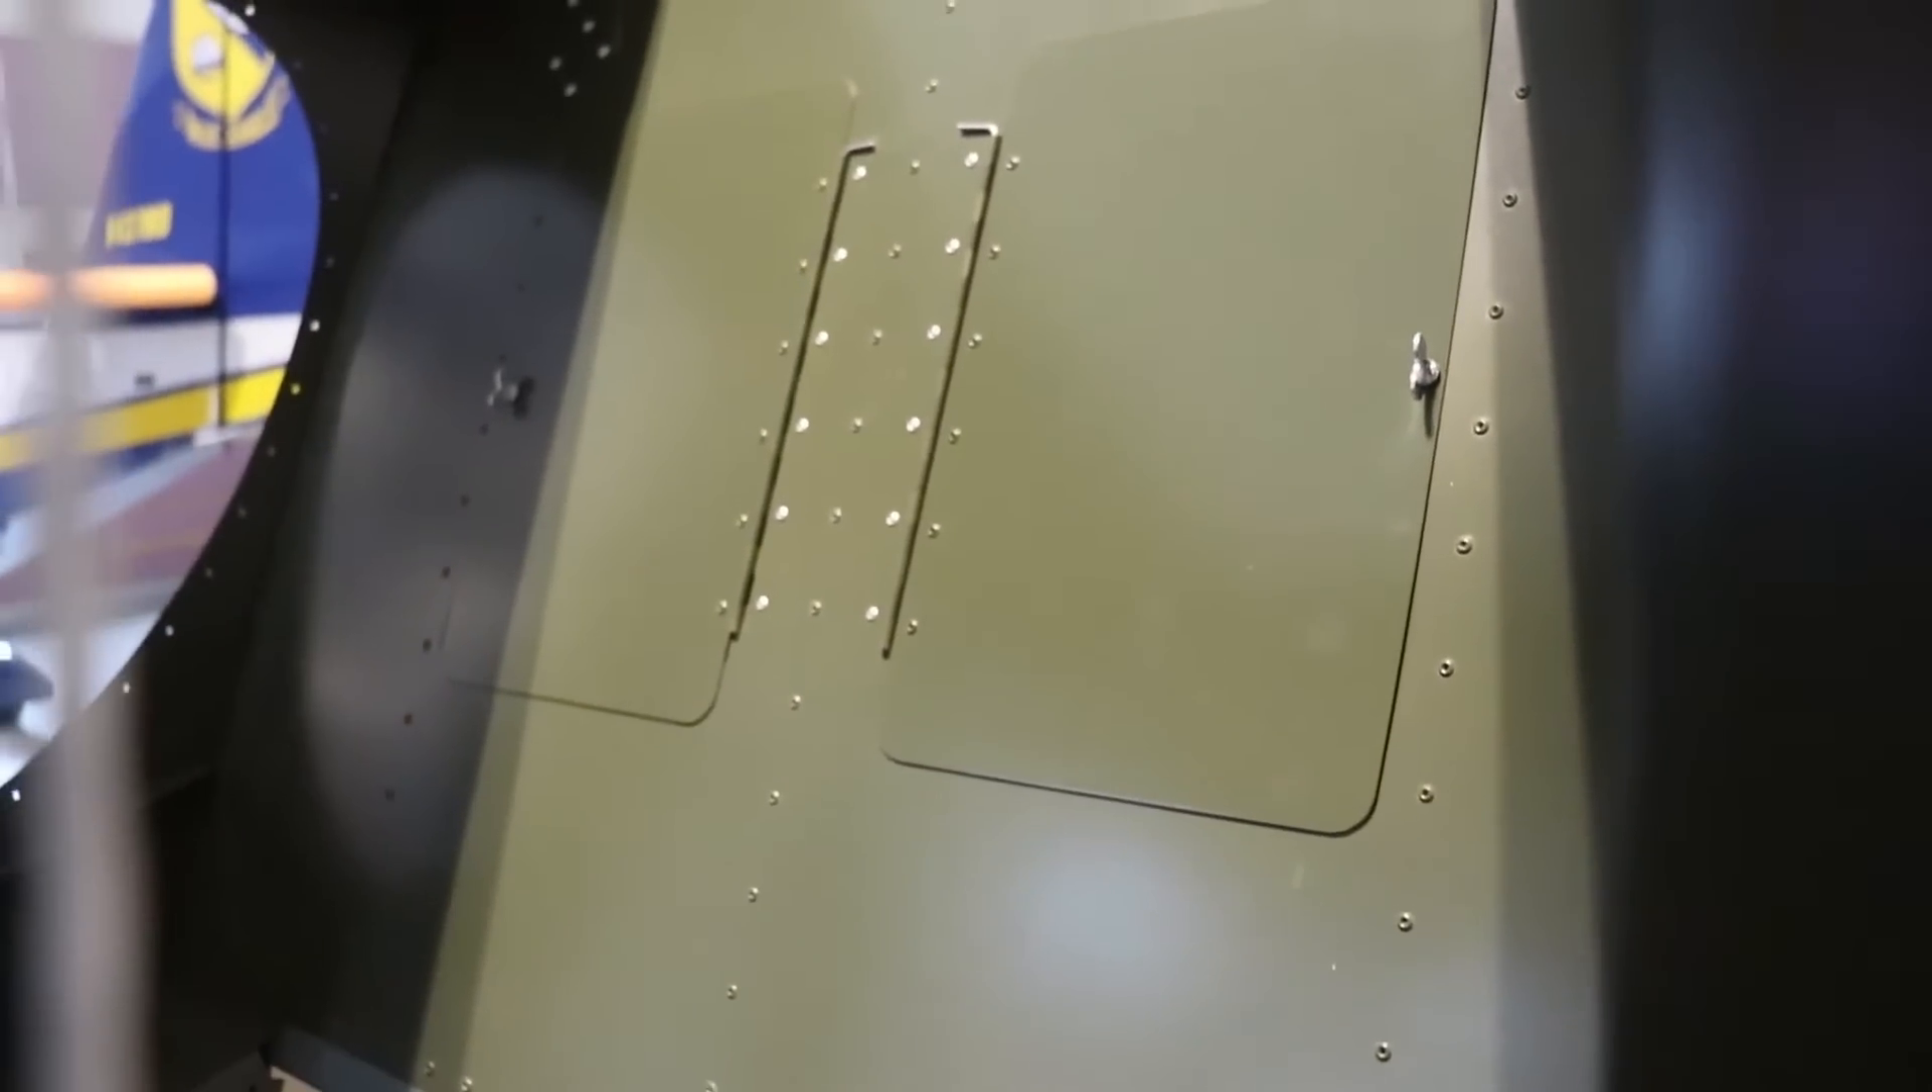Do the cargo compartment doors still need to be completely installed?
No.